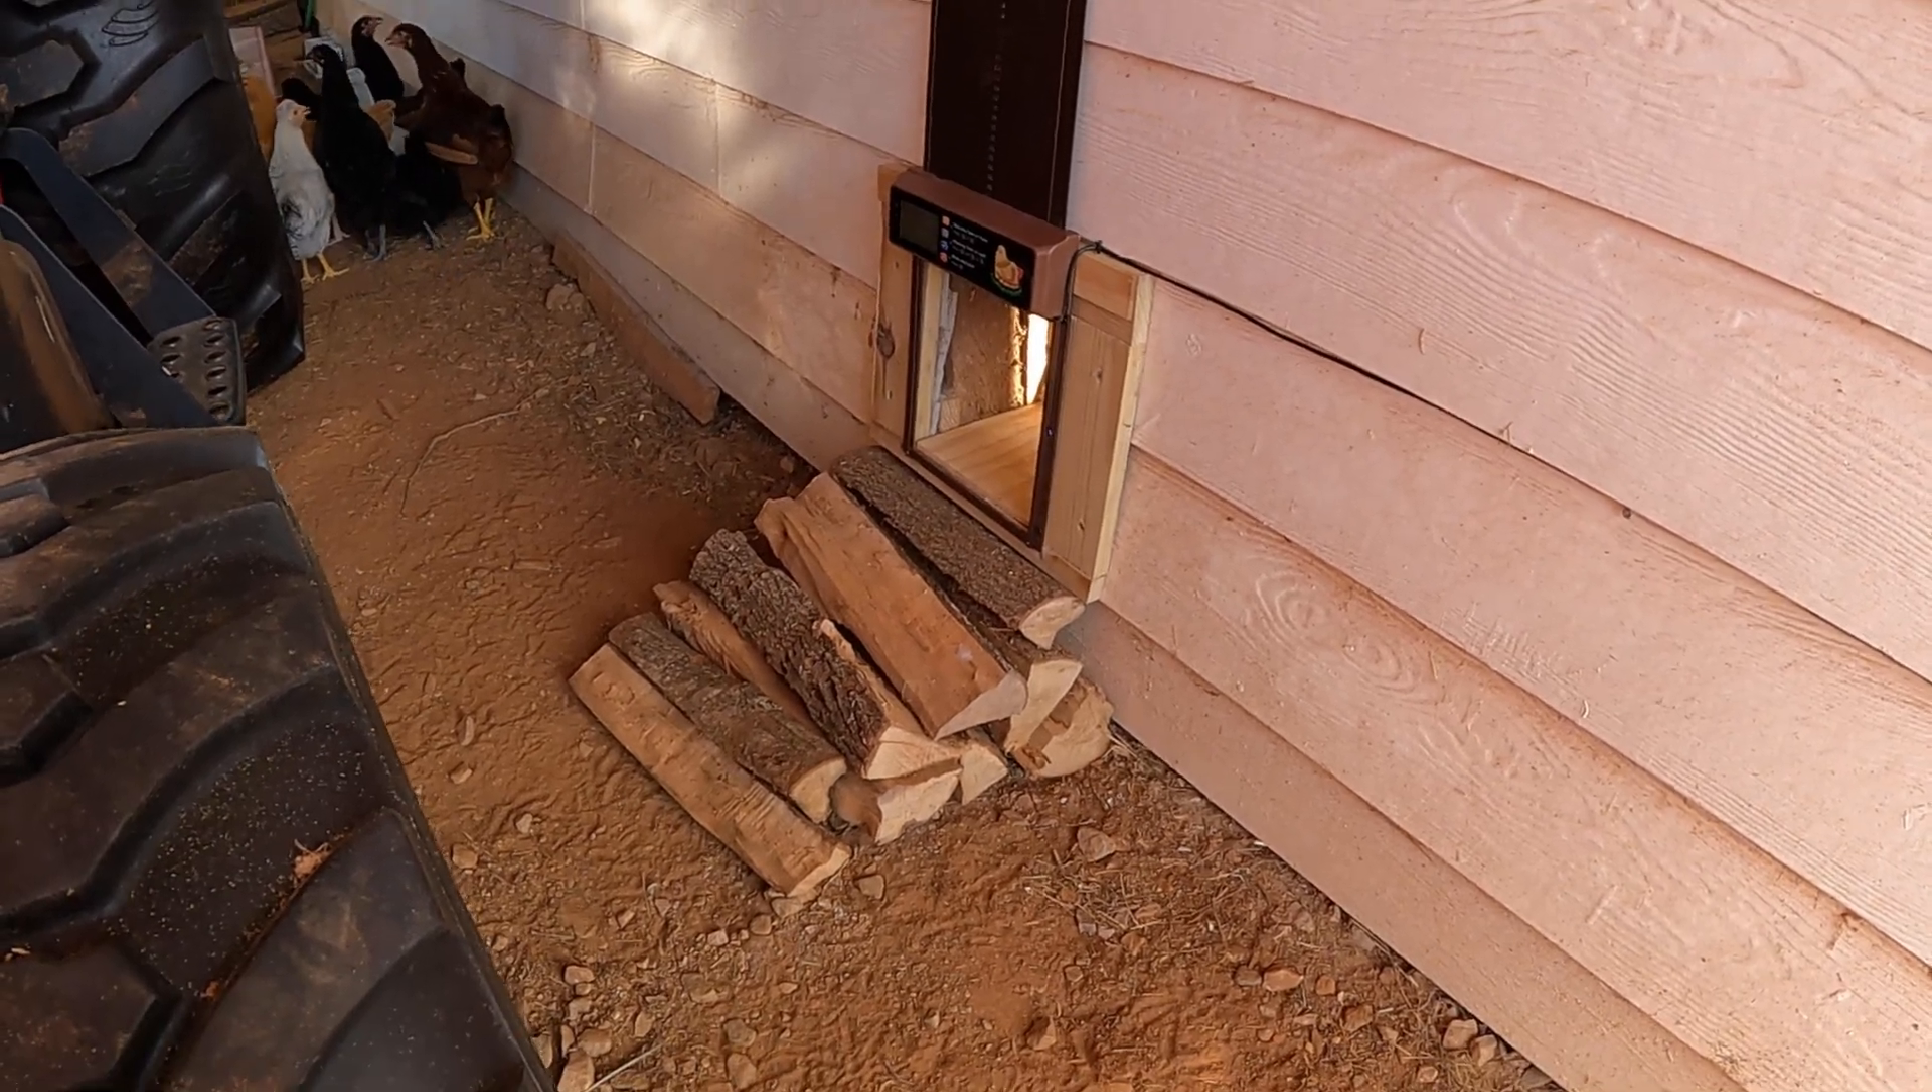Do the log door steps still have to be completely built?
No.